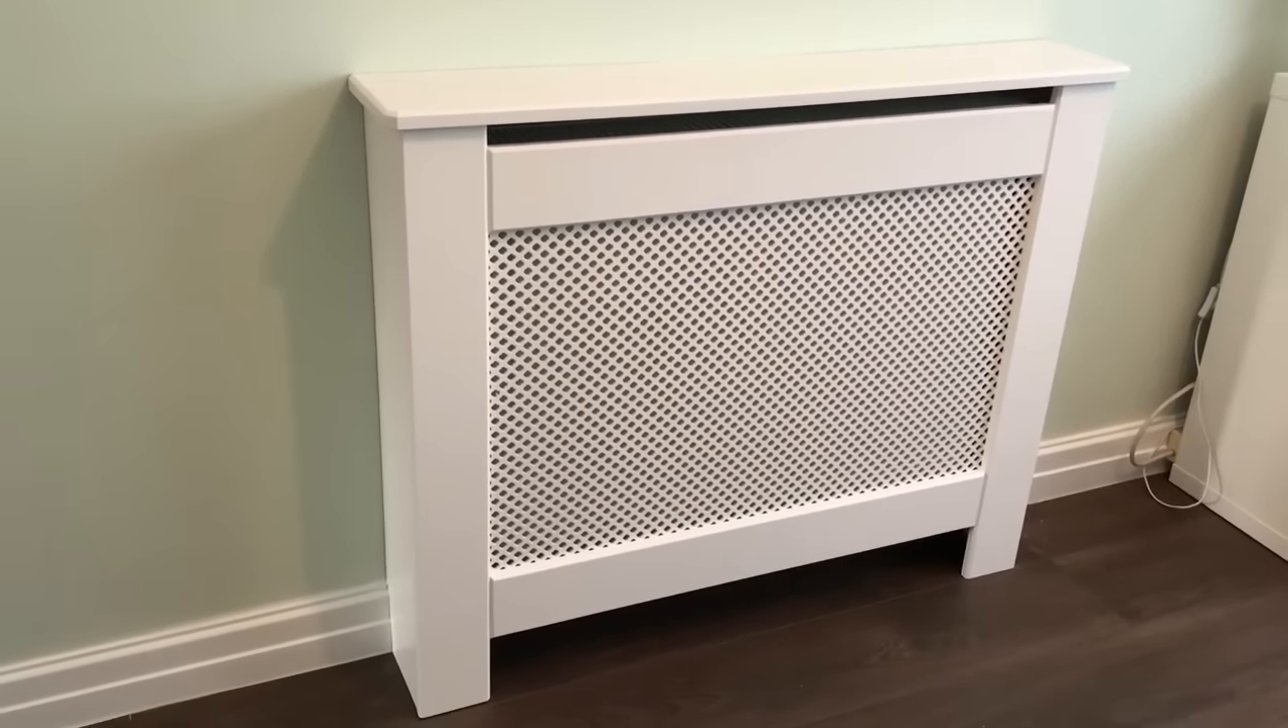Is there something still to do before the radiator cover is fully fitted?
No.